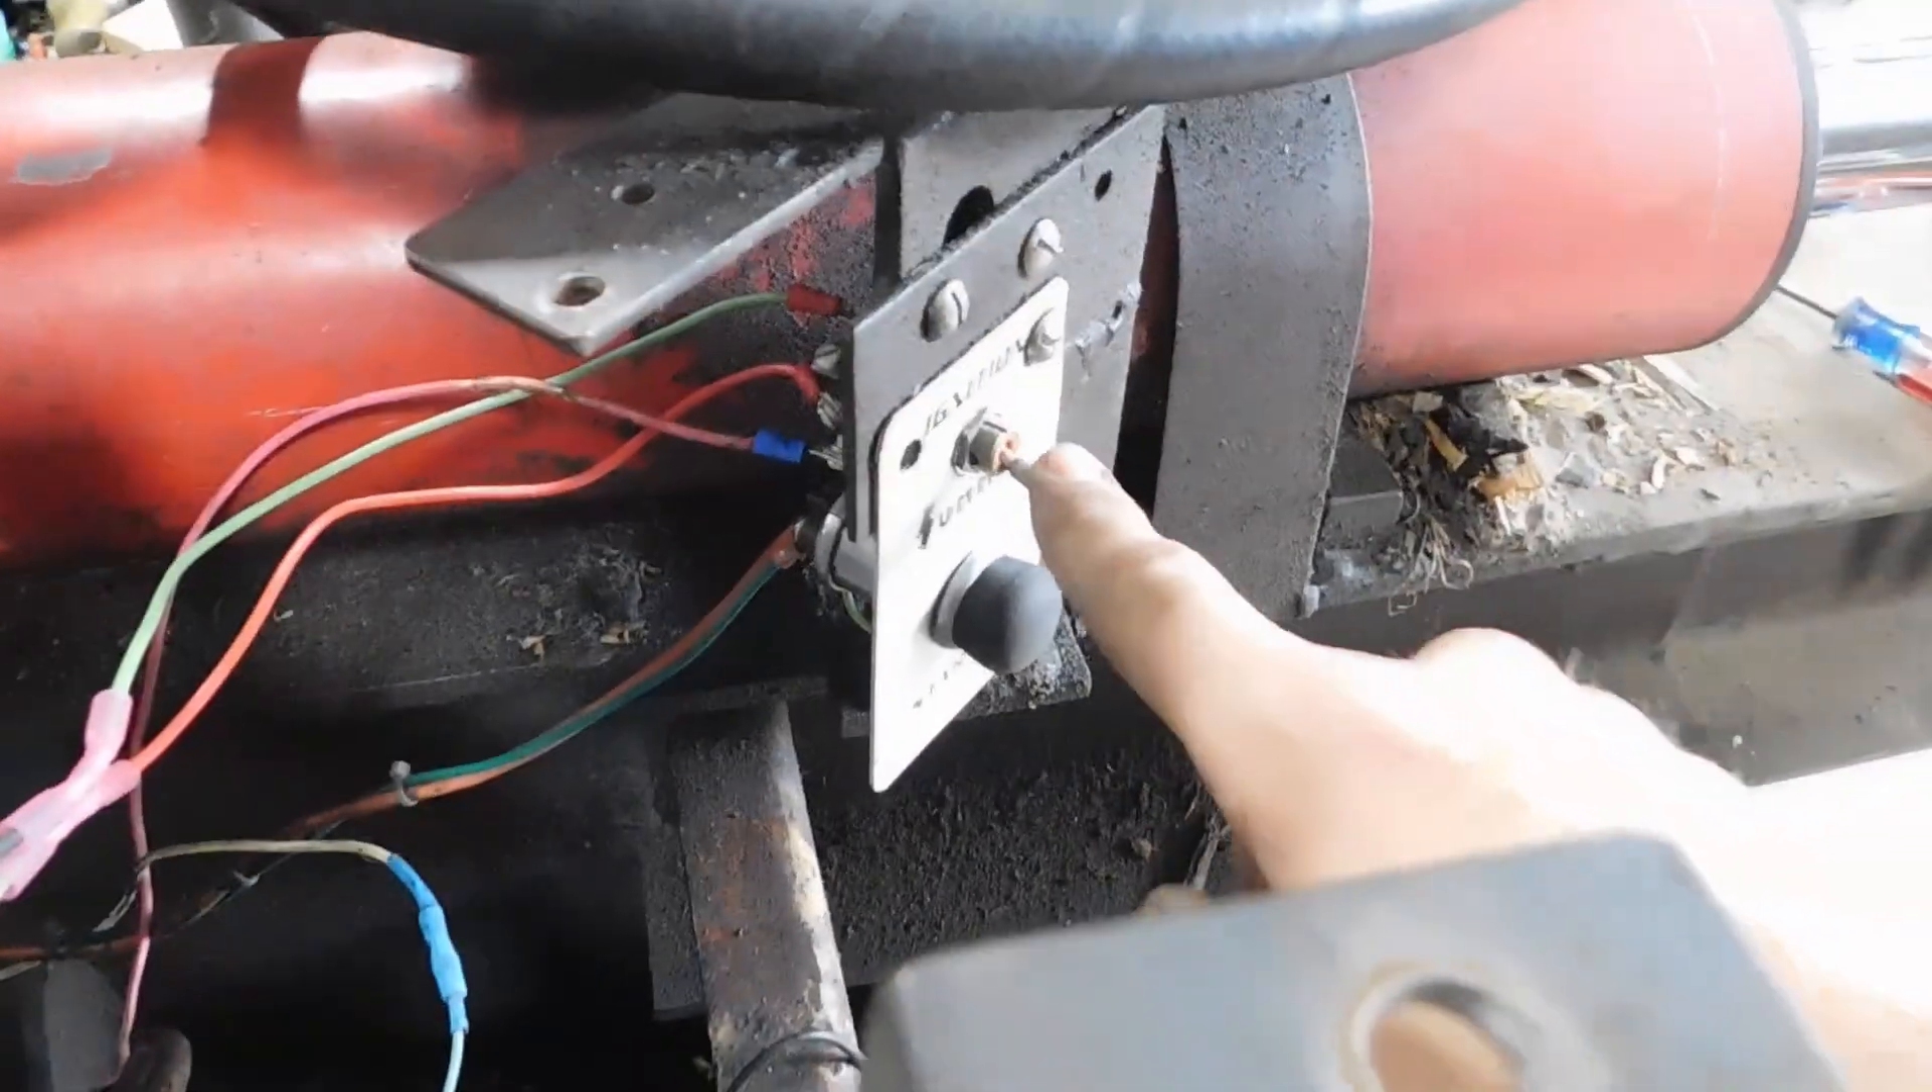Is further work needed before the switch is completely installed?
No.